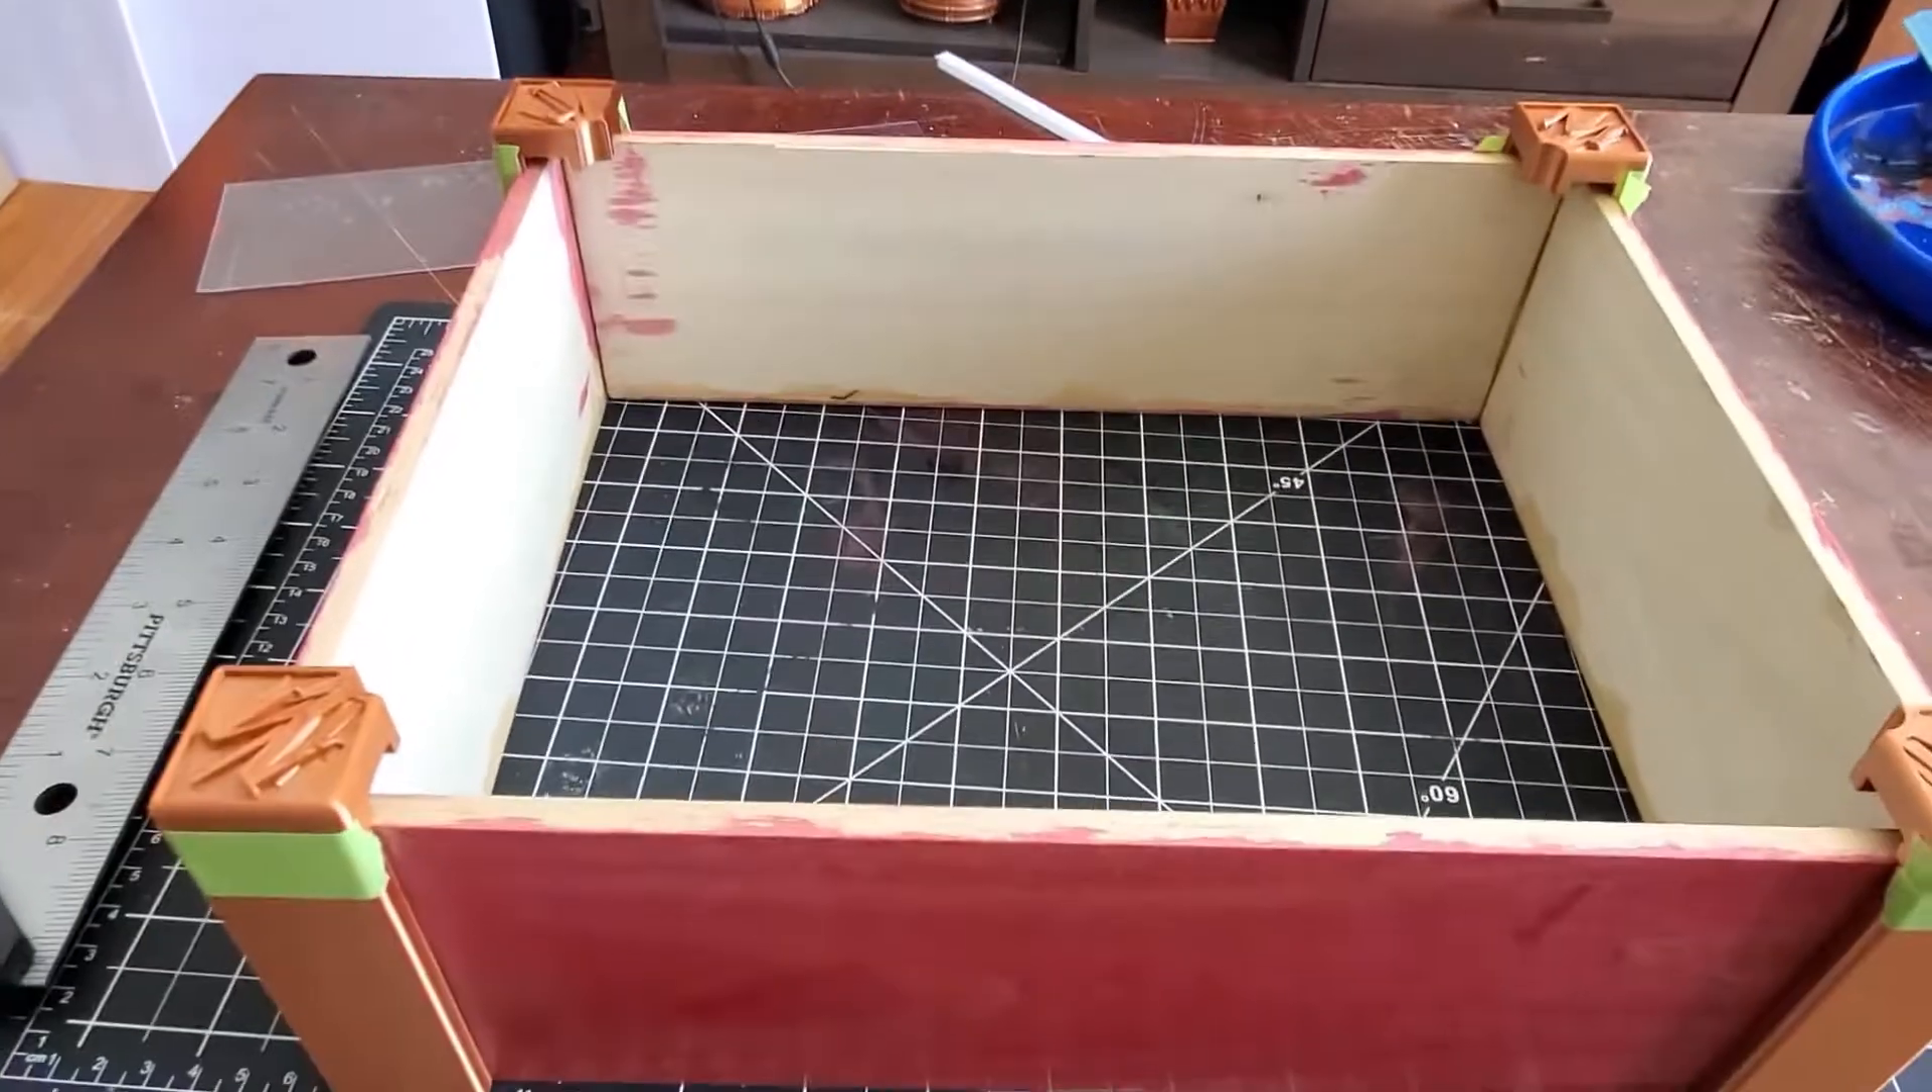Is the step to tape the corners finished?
Yes.